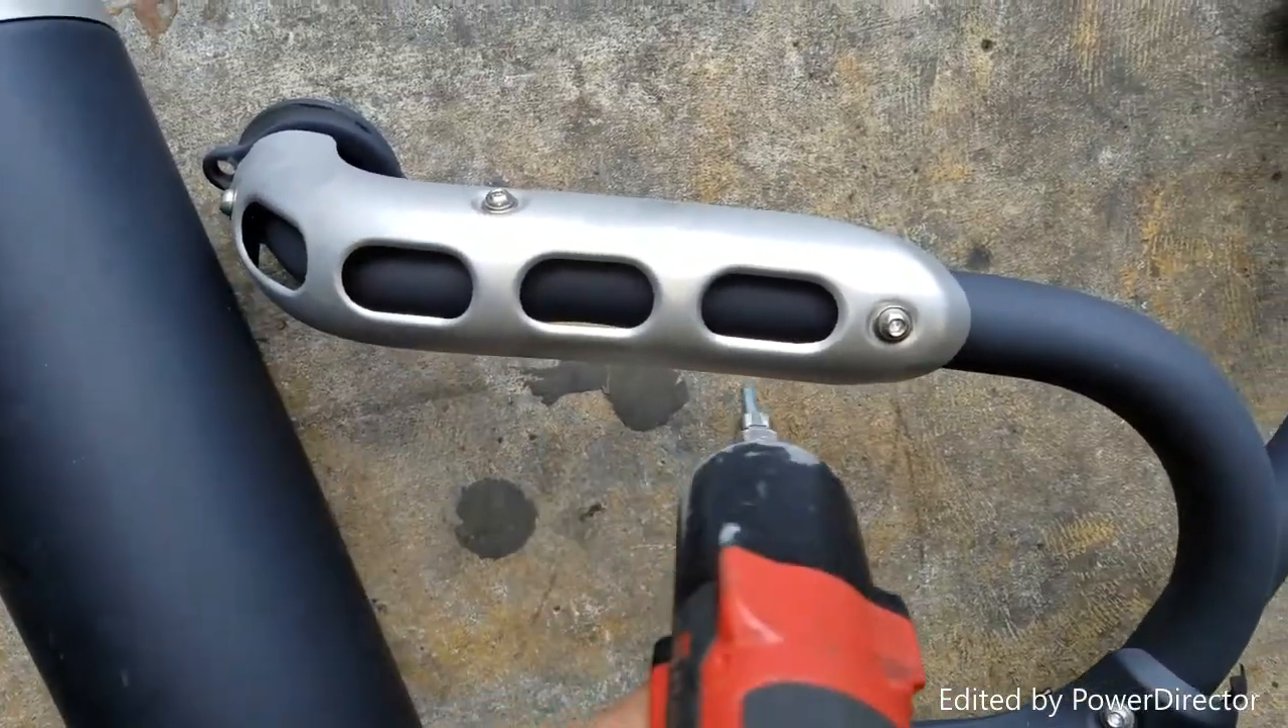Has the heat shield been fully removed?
No.